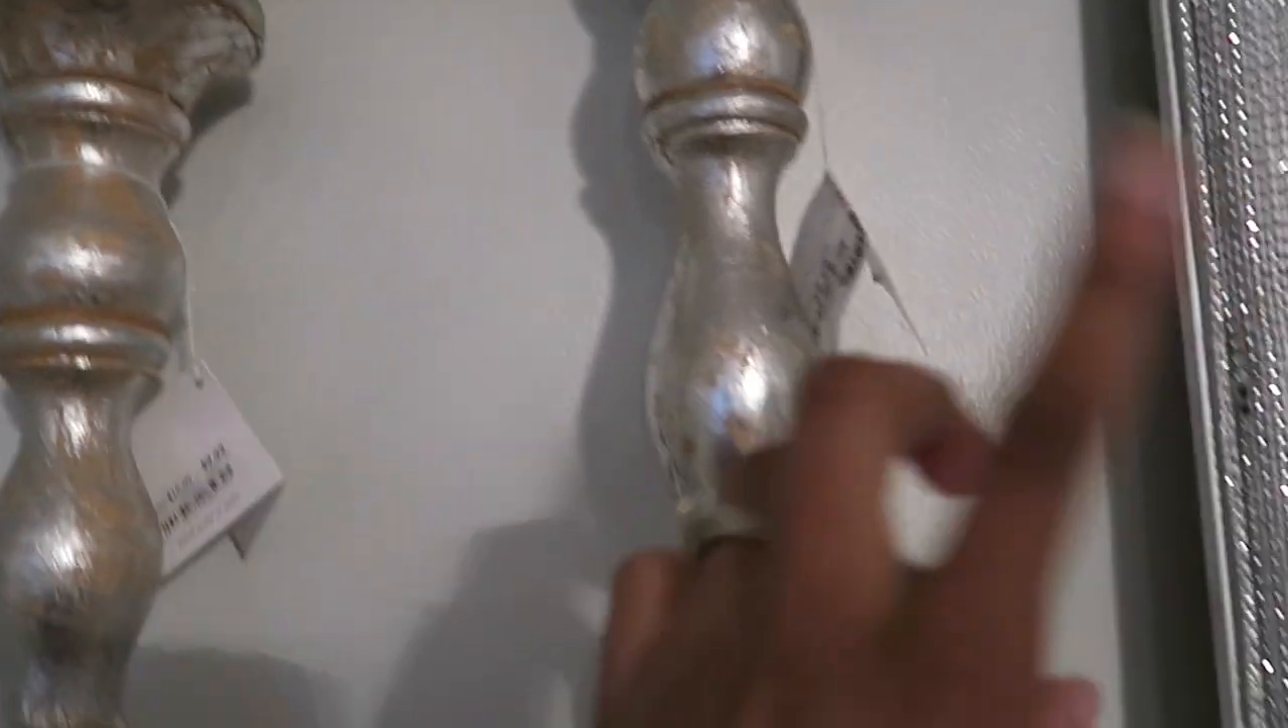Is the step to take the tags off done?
No.